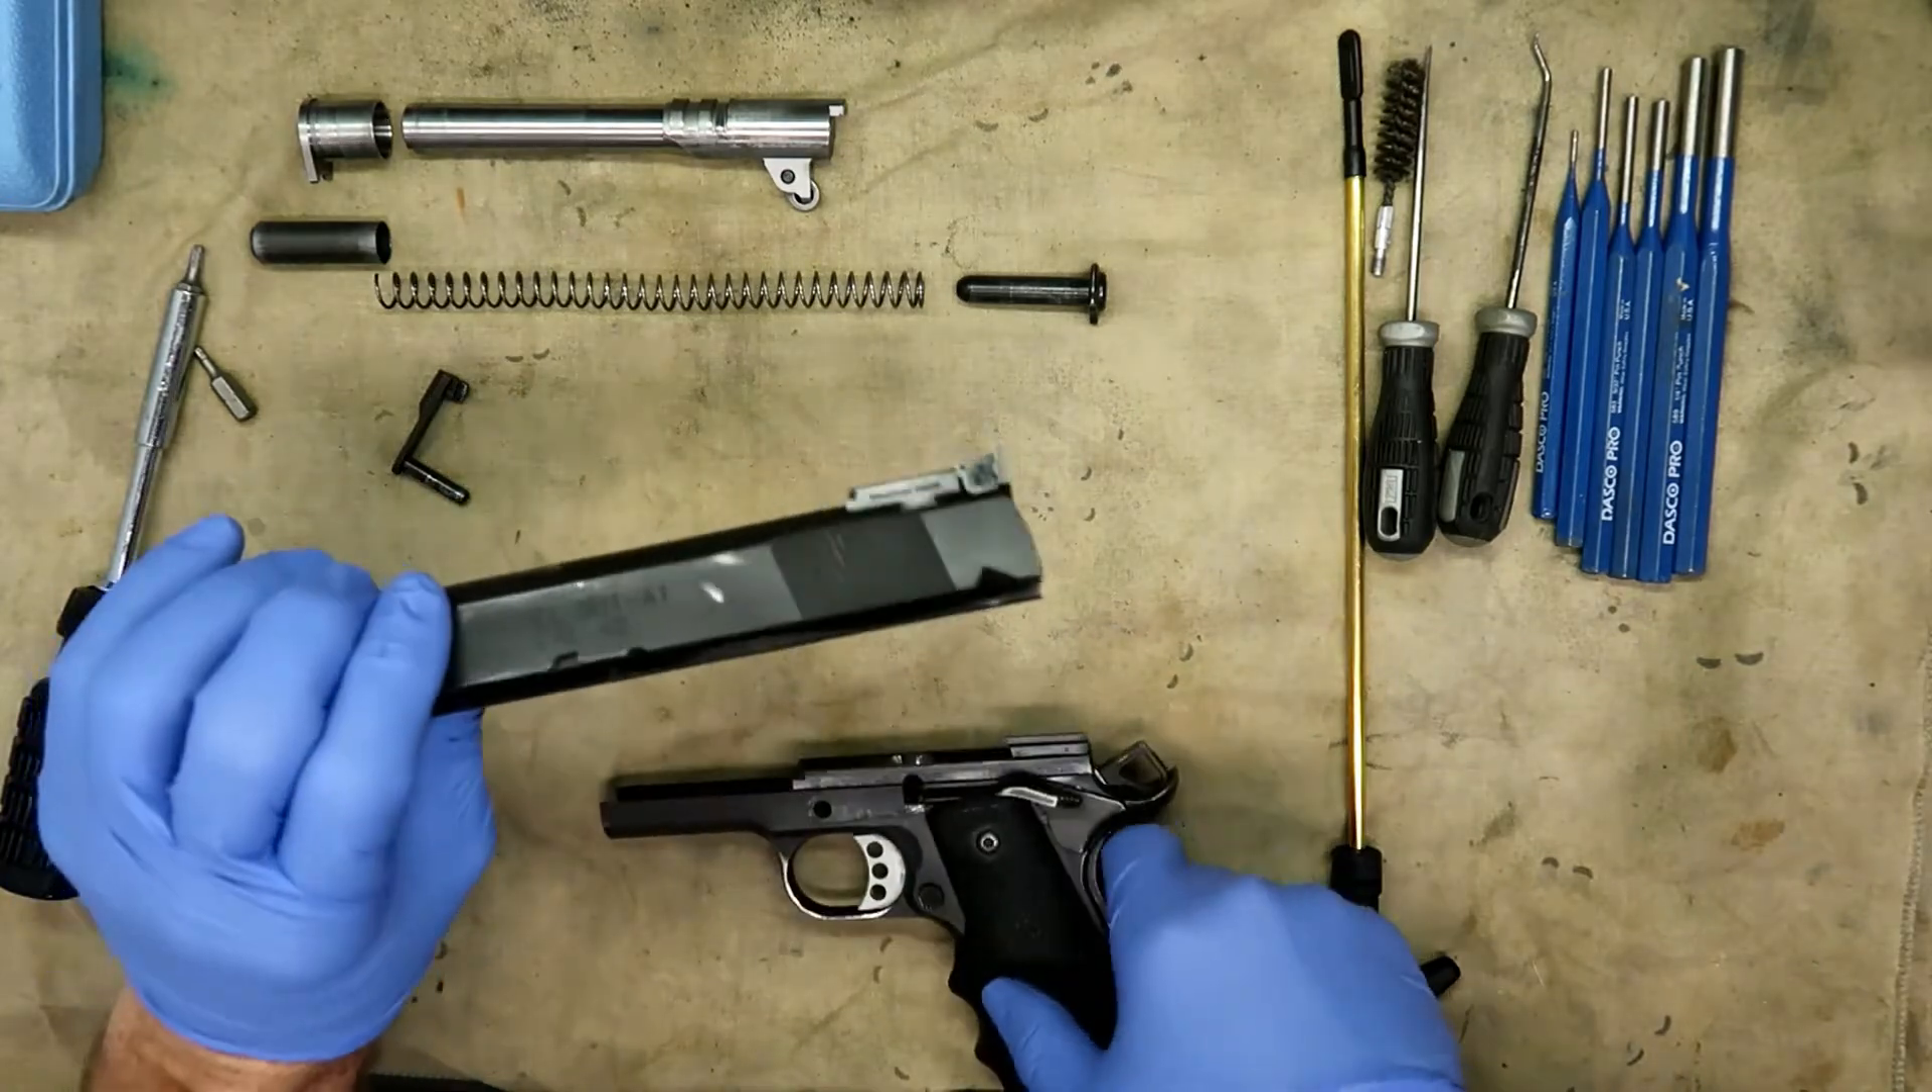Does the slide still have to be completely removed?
No.